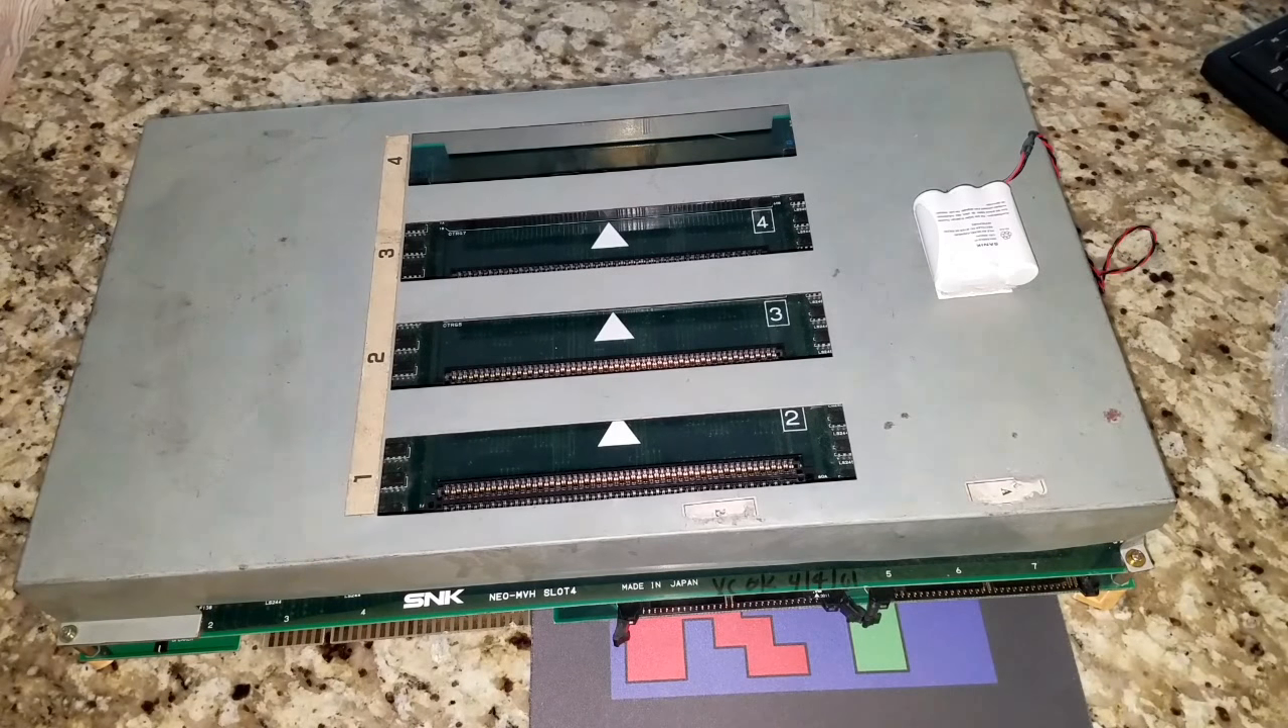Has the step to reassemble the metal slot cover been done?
Yes.